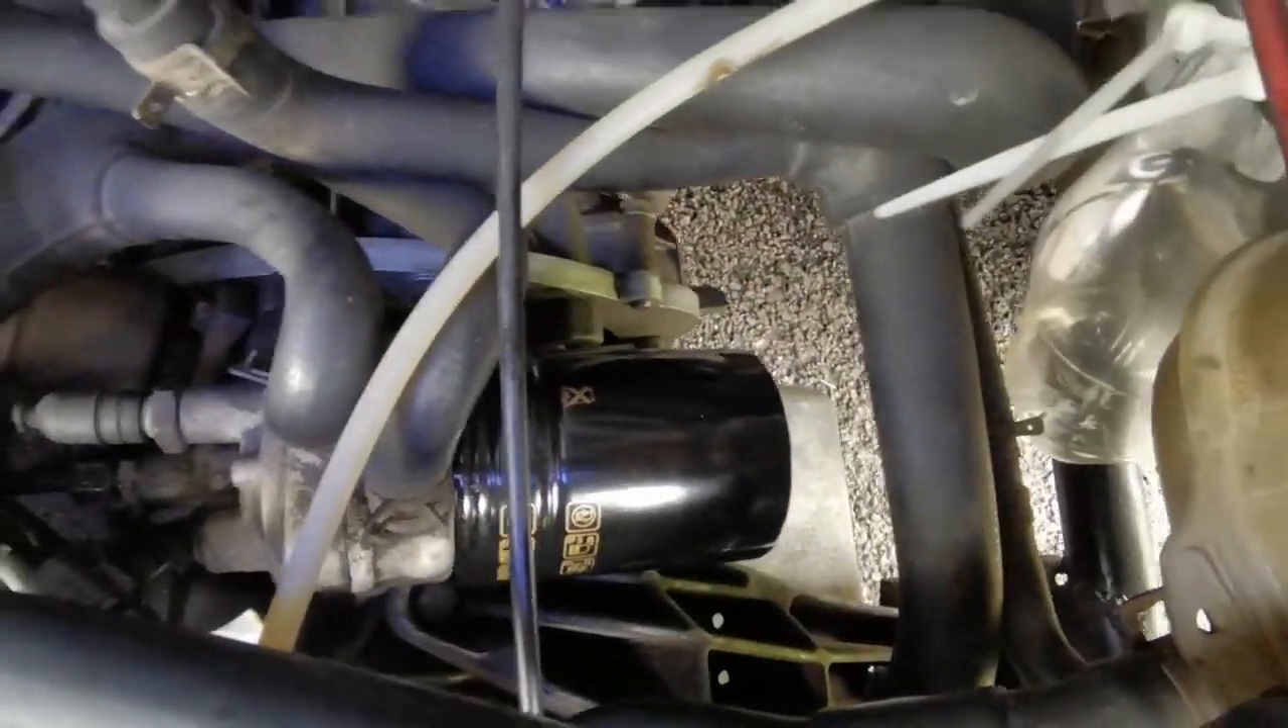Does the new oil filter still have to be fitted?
No.